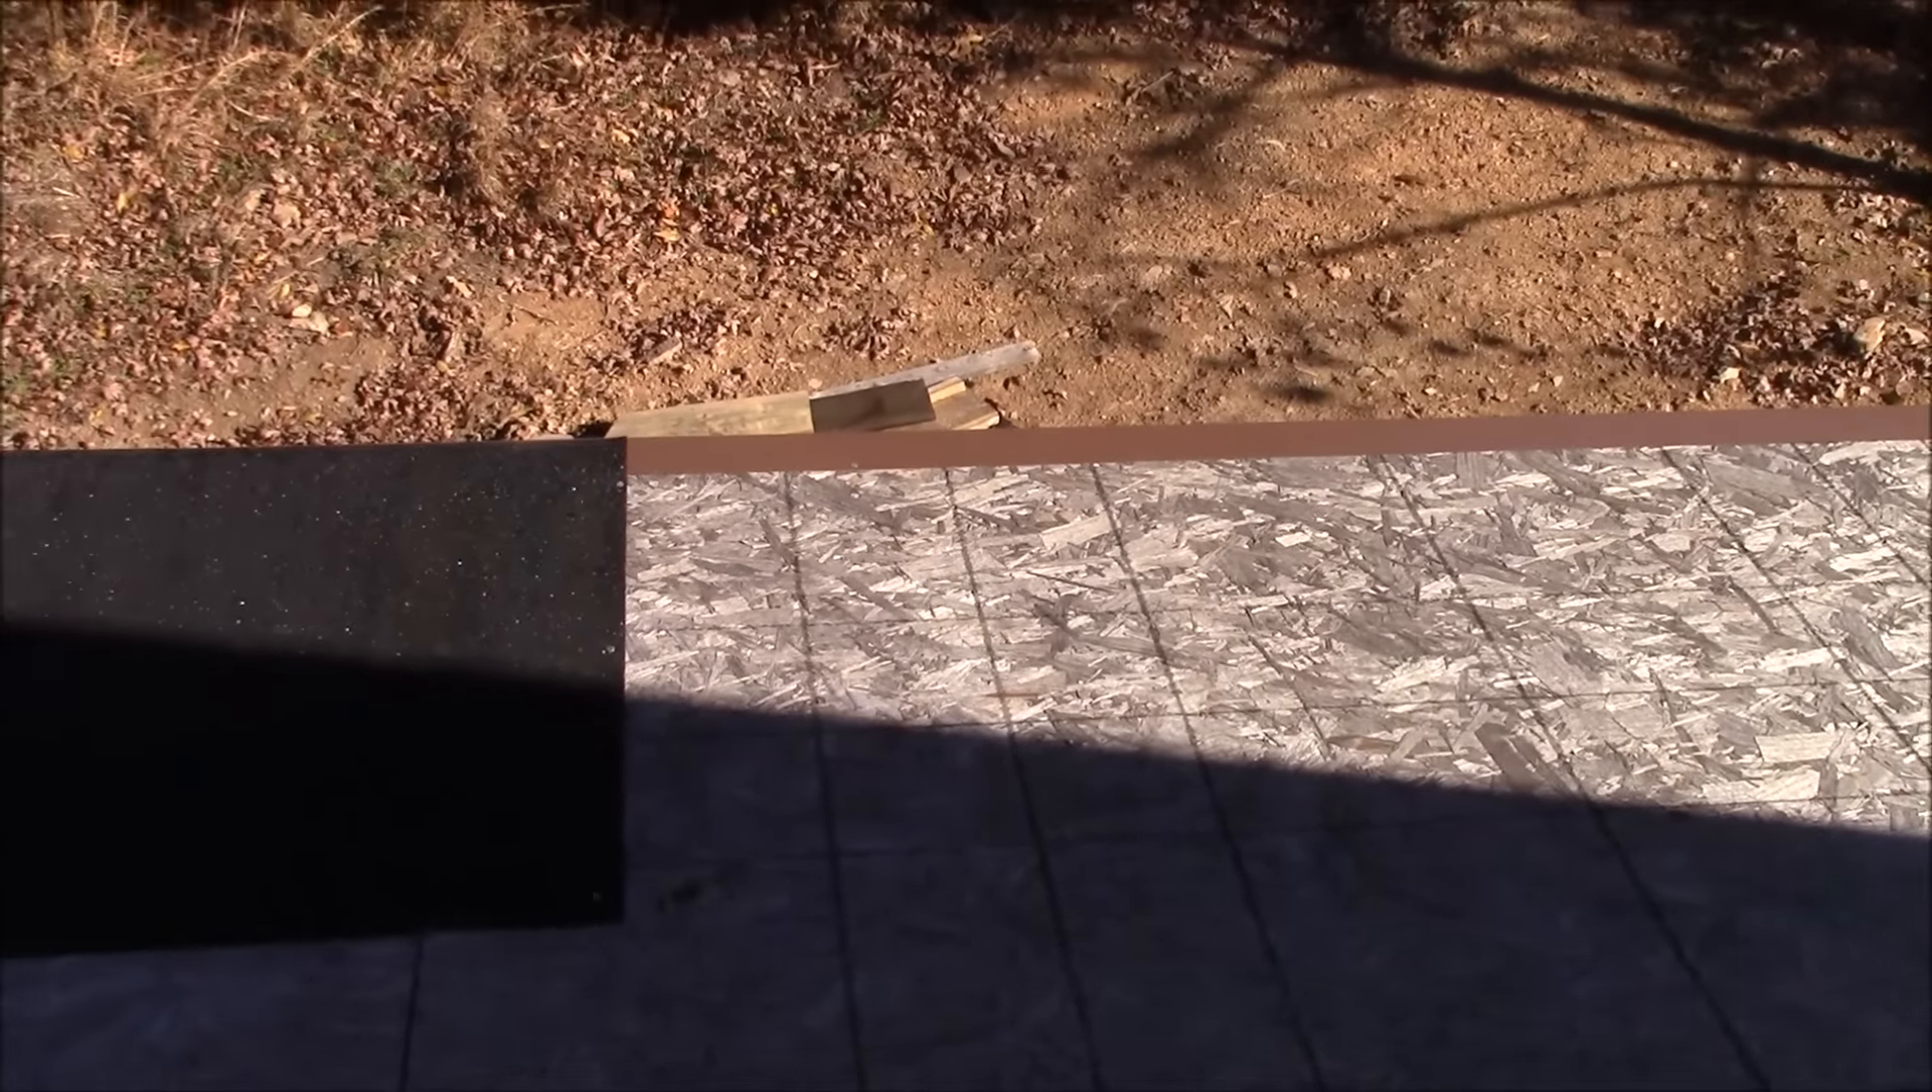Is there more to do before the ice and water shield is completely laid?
Yes.